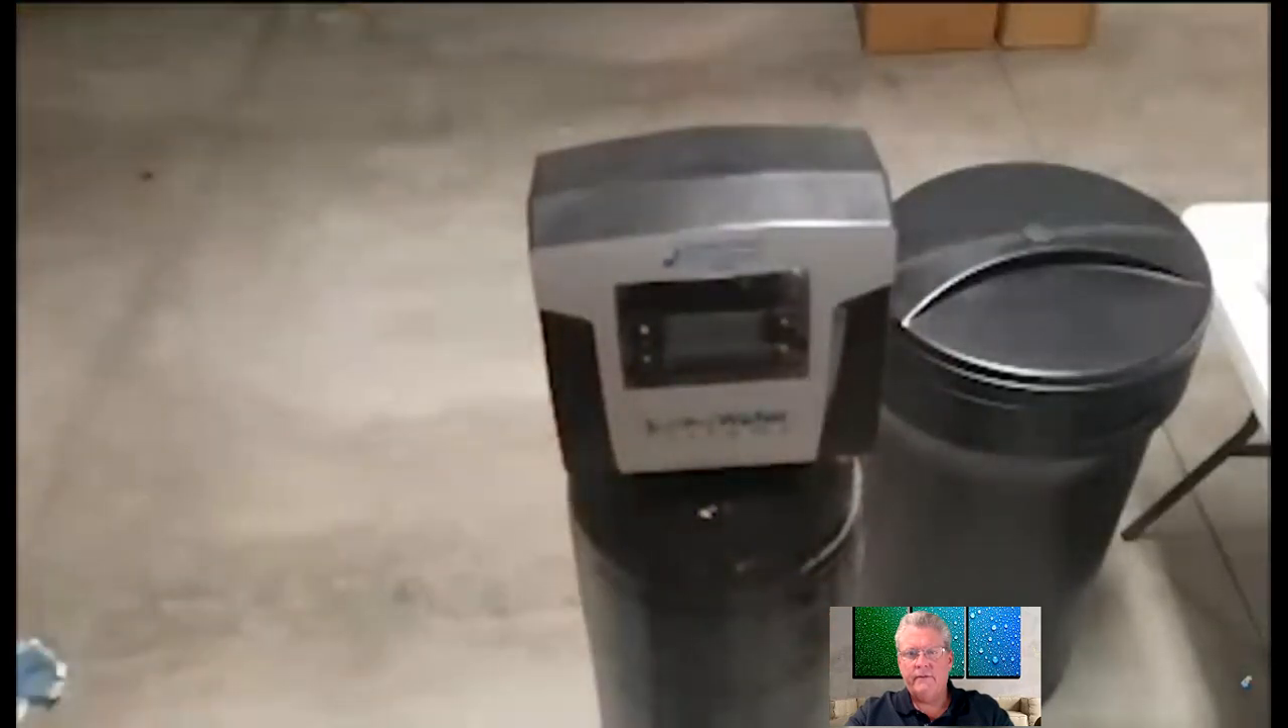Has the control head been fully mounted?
Yes.